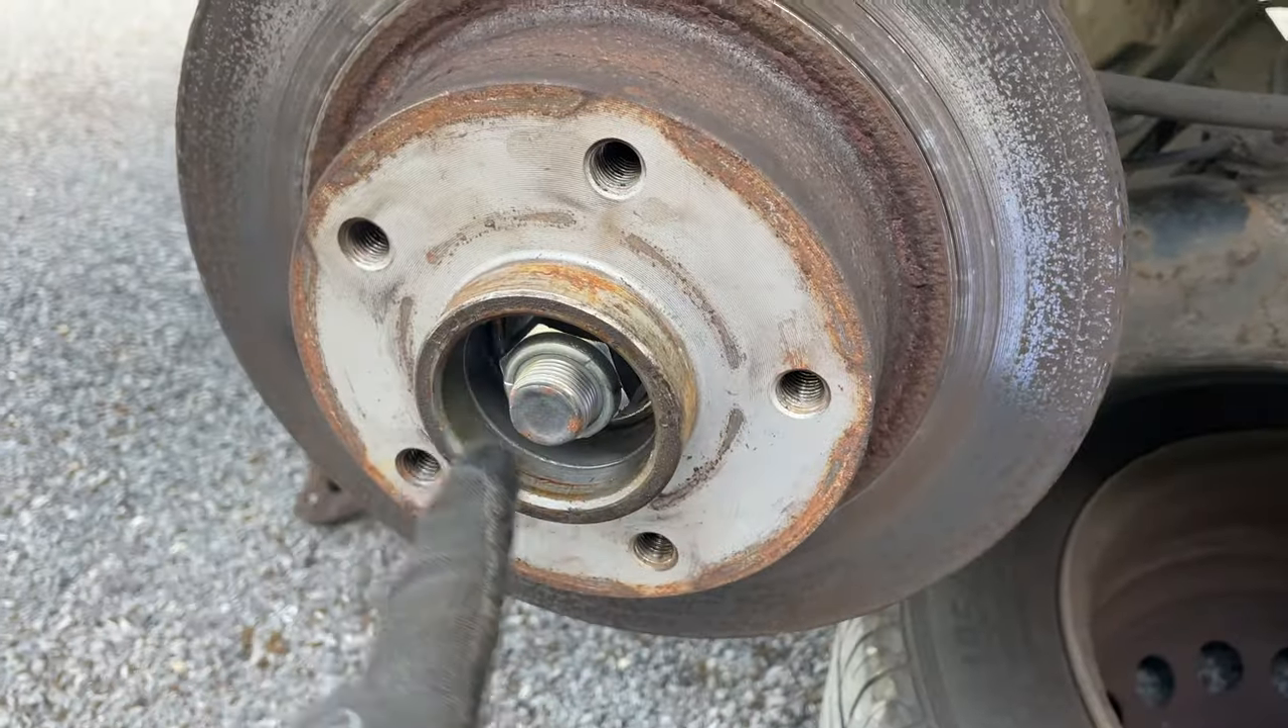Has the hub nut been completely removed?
No.